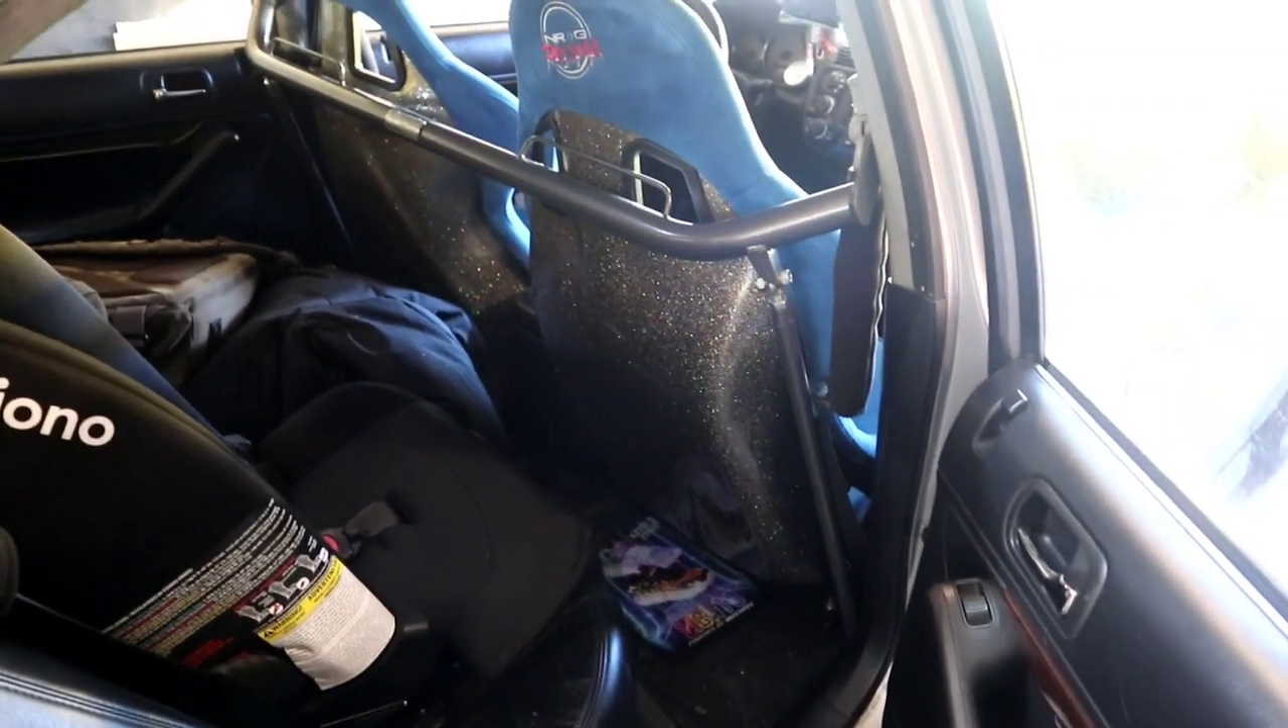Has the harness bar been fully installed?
Yes.